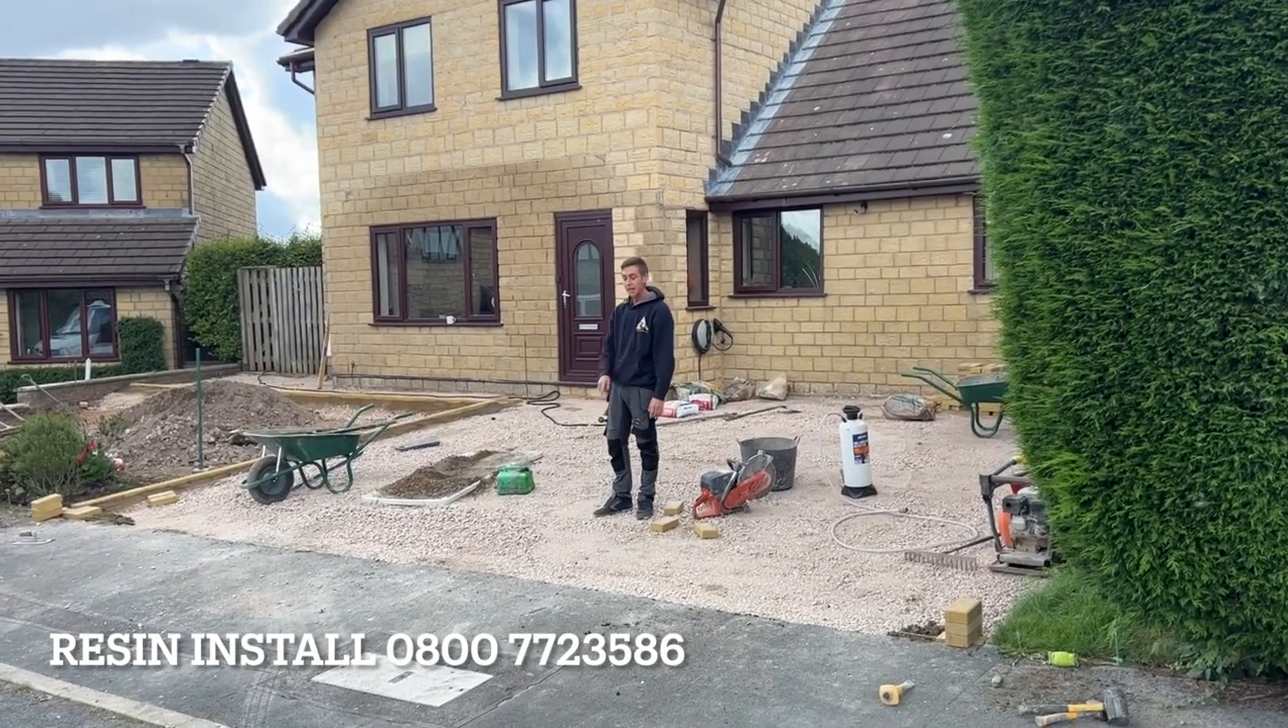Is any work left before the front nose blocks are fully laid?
Yes.